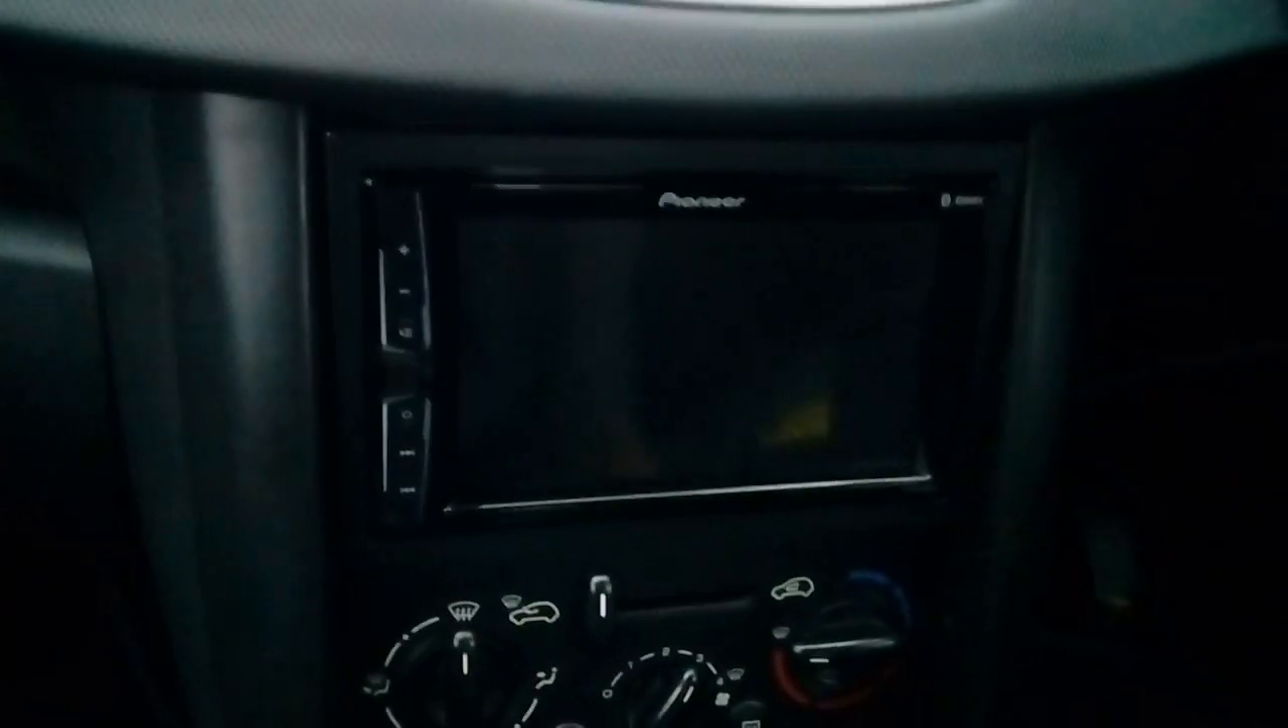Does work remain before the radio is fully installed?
No.